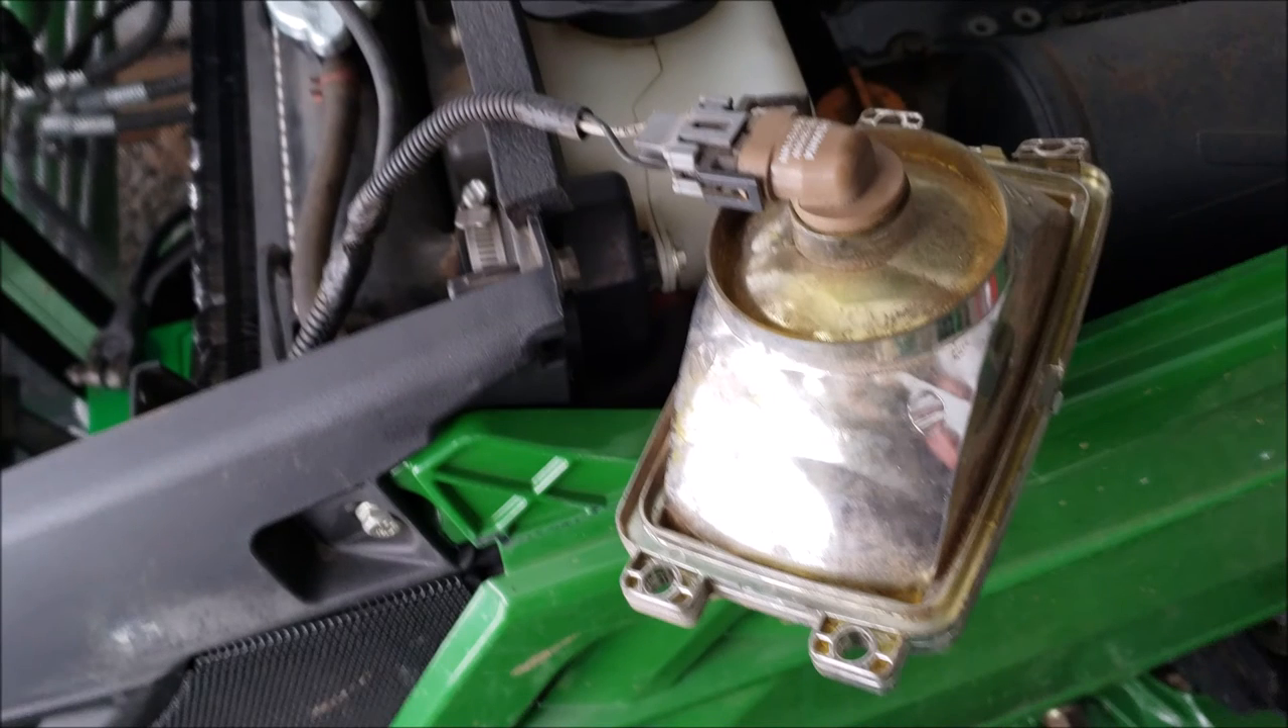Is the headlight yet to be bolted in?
Yes.